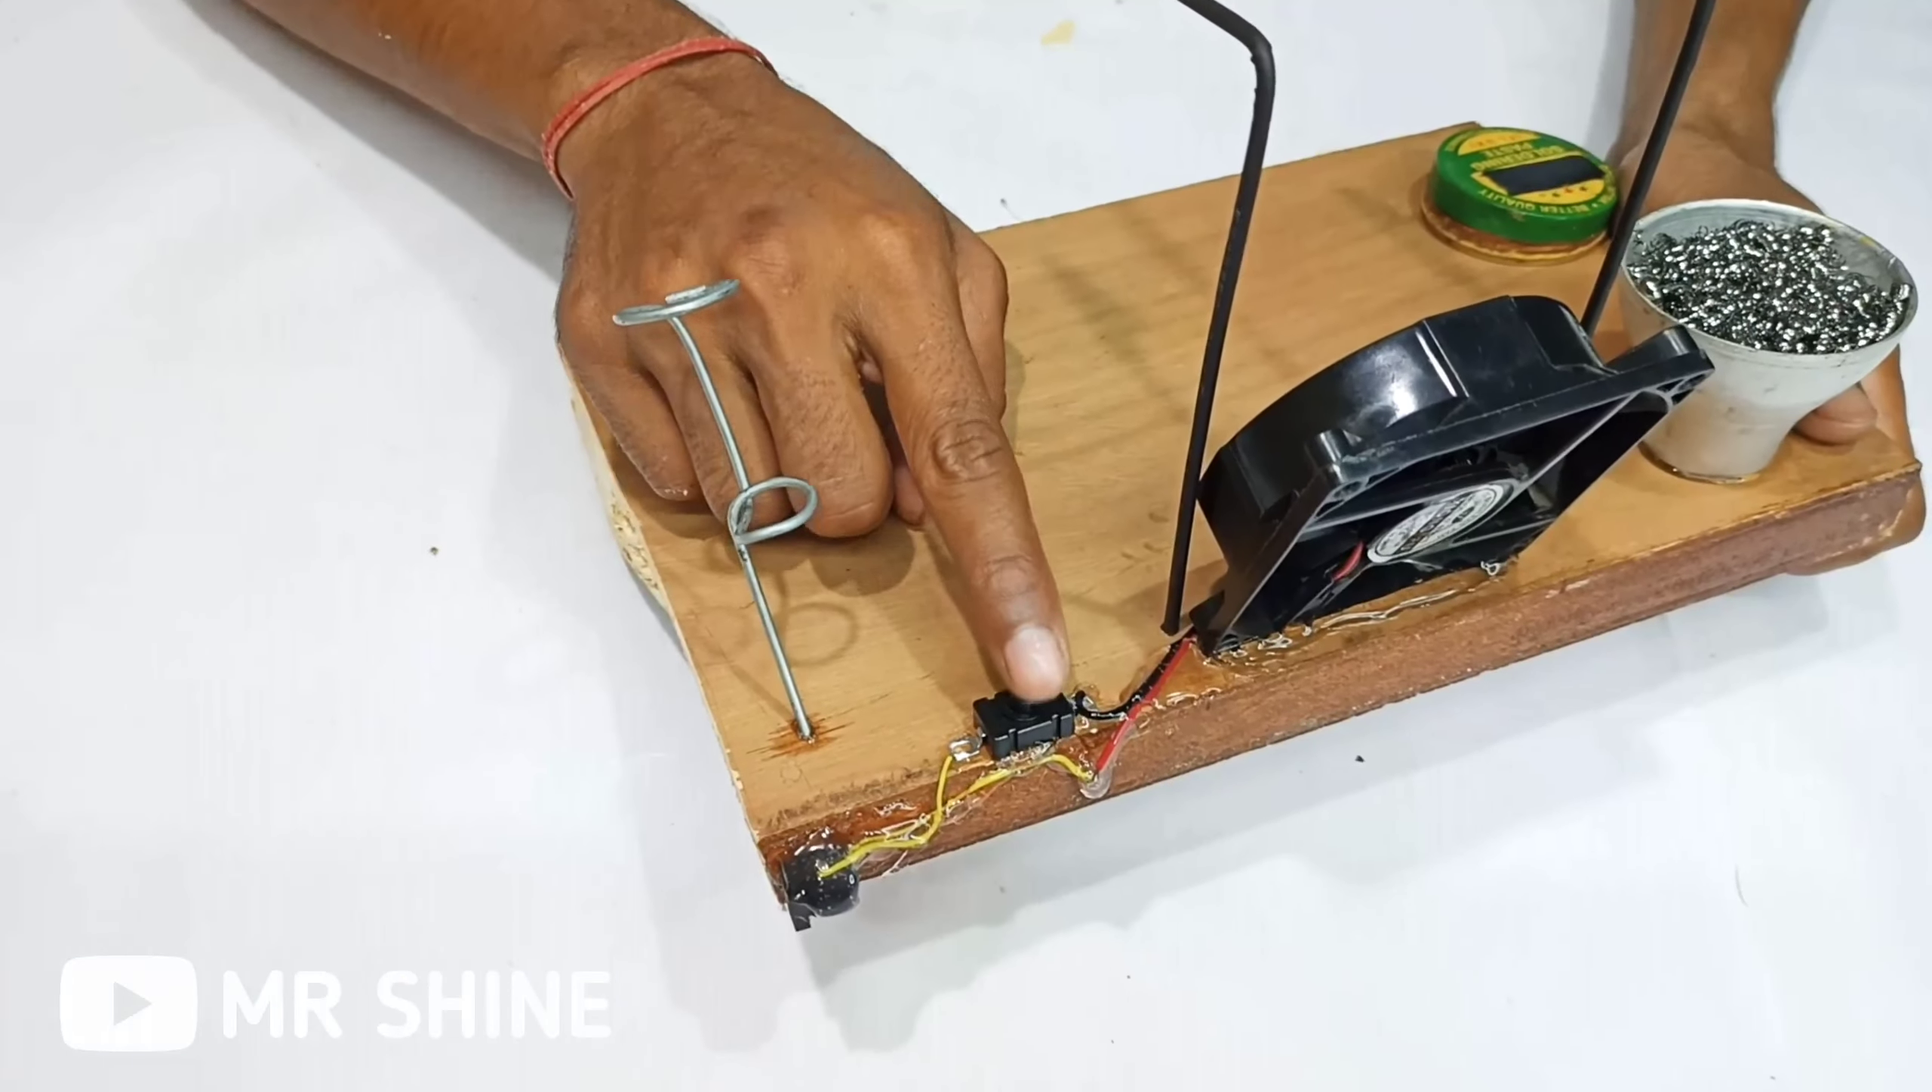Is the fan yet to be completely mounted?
No.